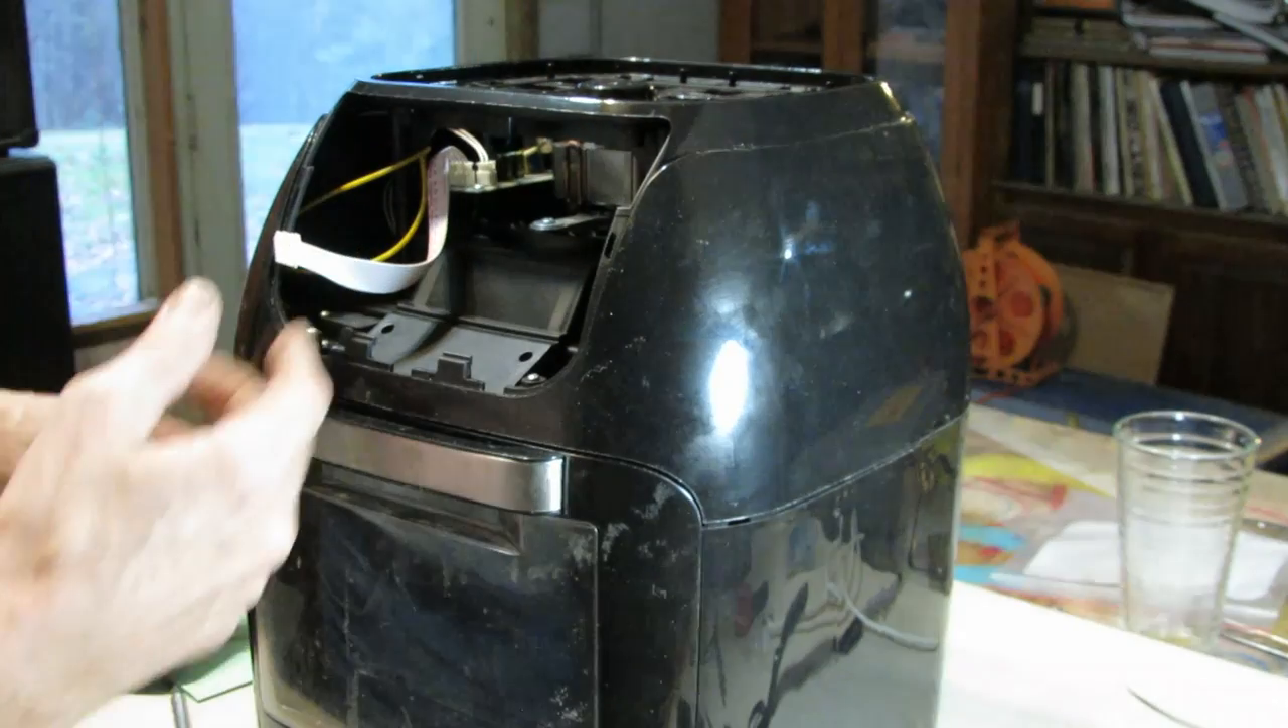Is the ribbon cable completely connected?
No.